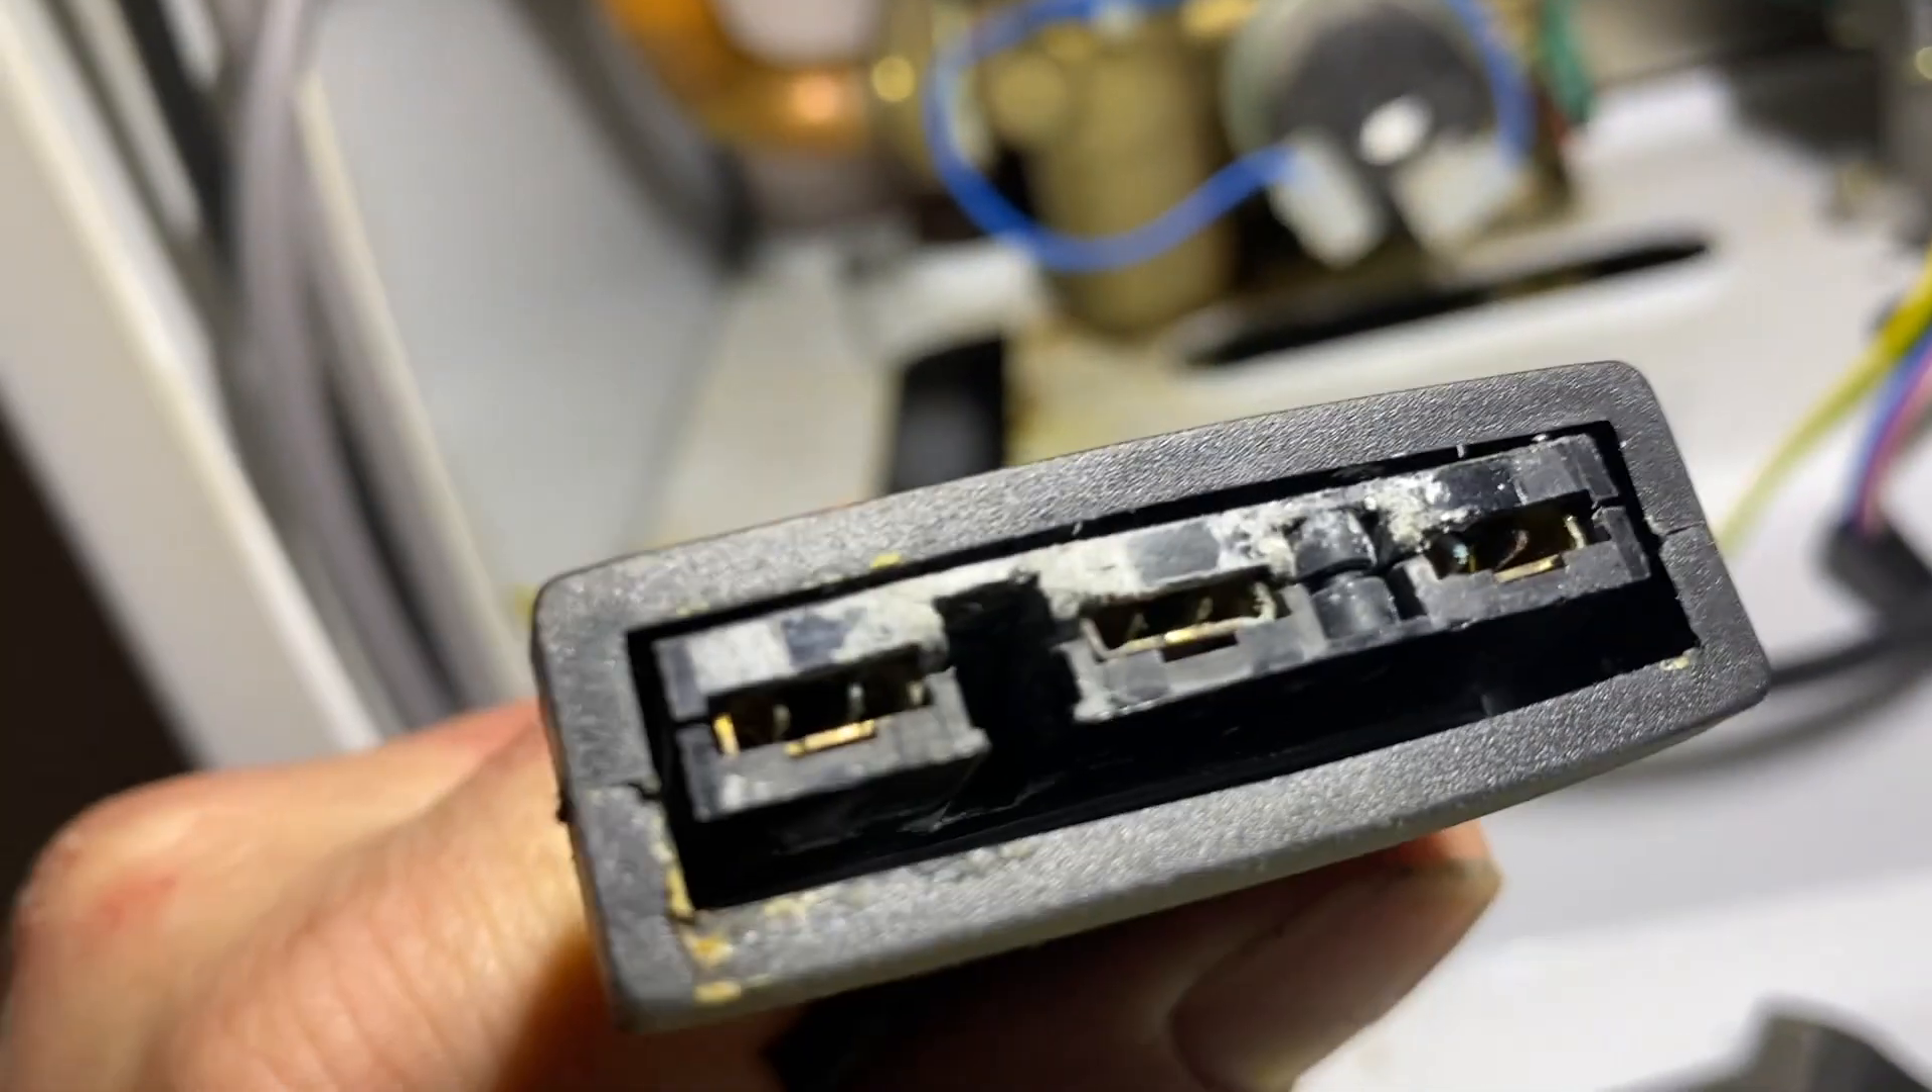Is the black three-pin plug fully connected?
No.